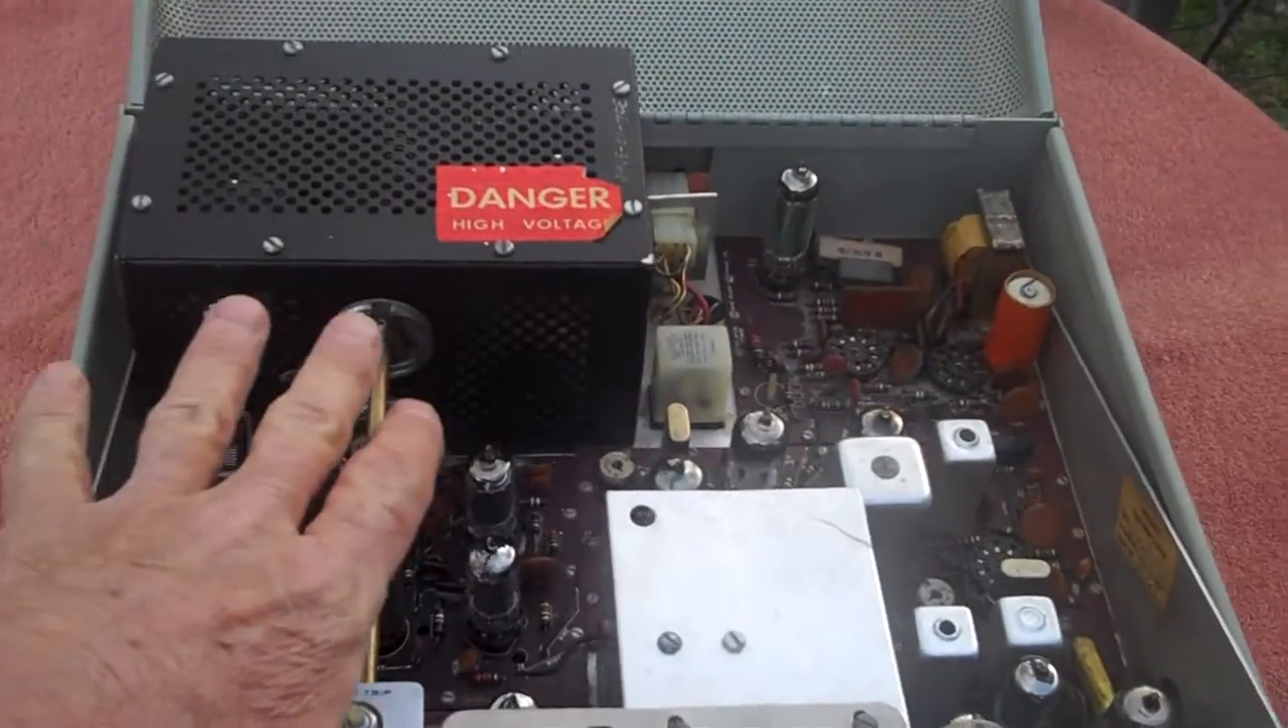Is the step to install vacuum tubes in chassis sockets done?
No.